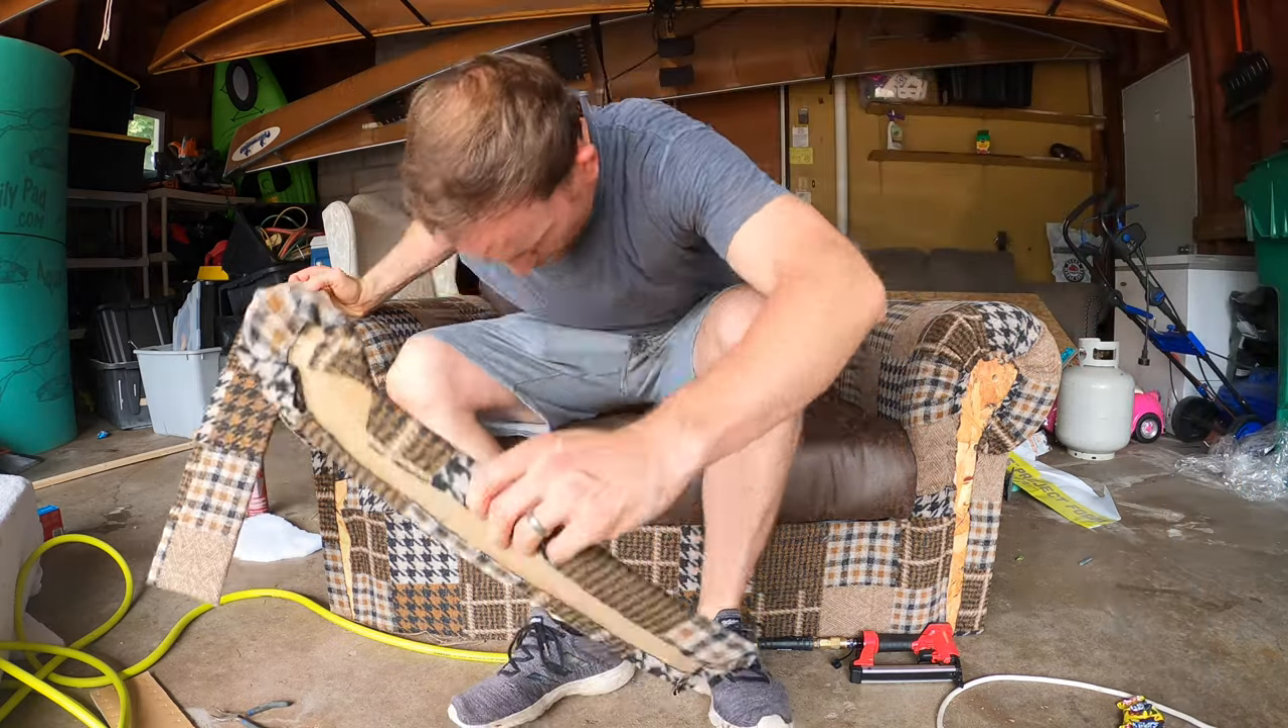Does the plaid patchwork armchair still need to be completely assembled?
Yes.